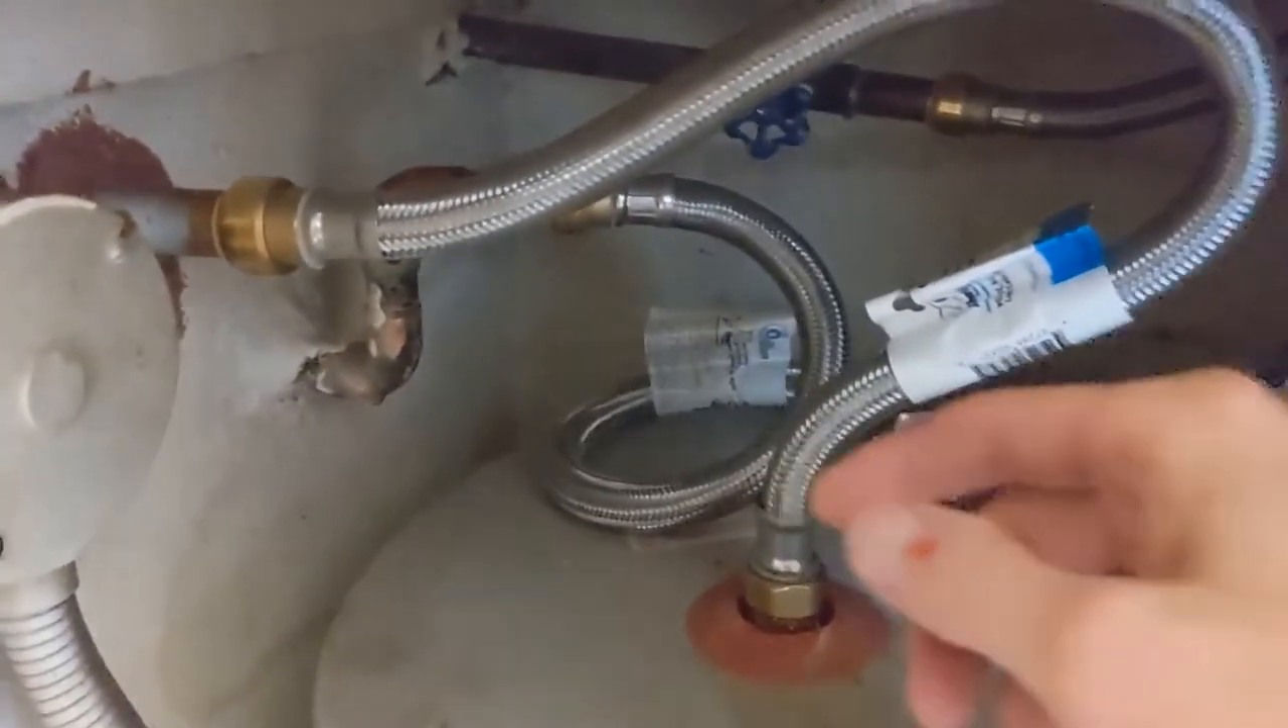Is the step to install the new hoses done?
Yes.